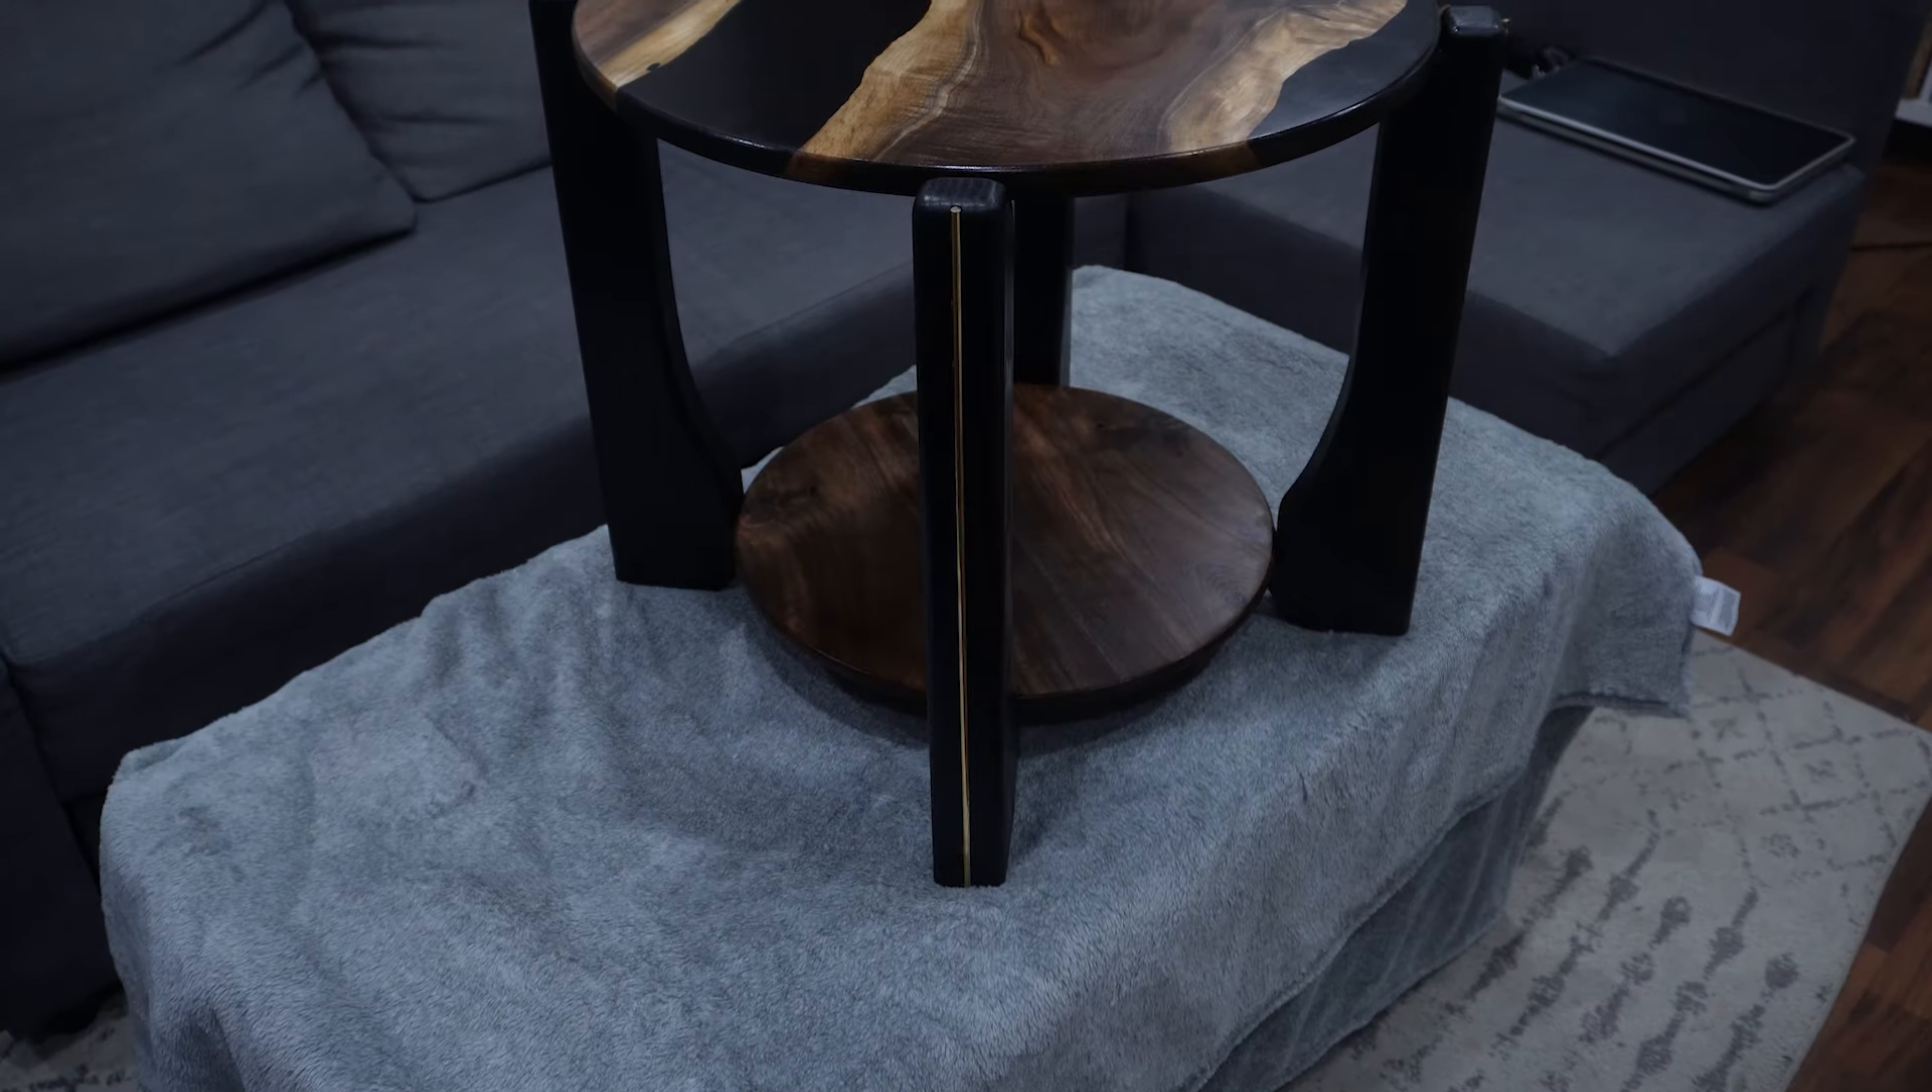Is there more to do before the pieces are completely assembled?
No.